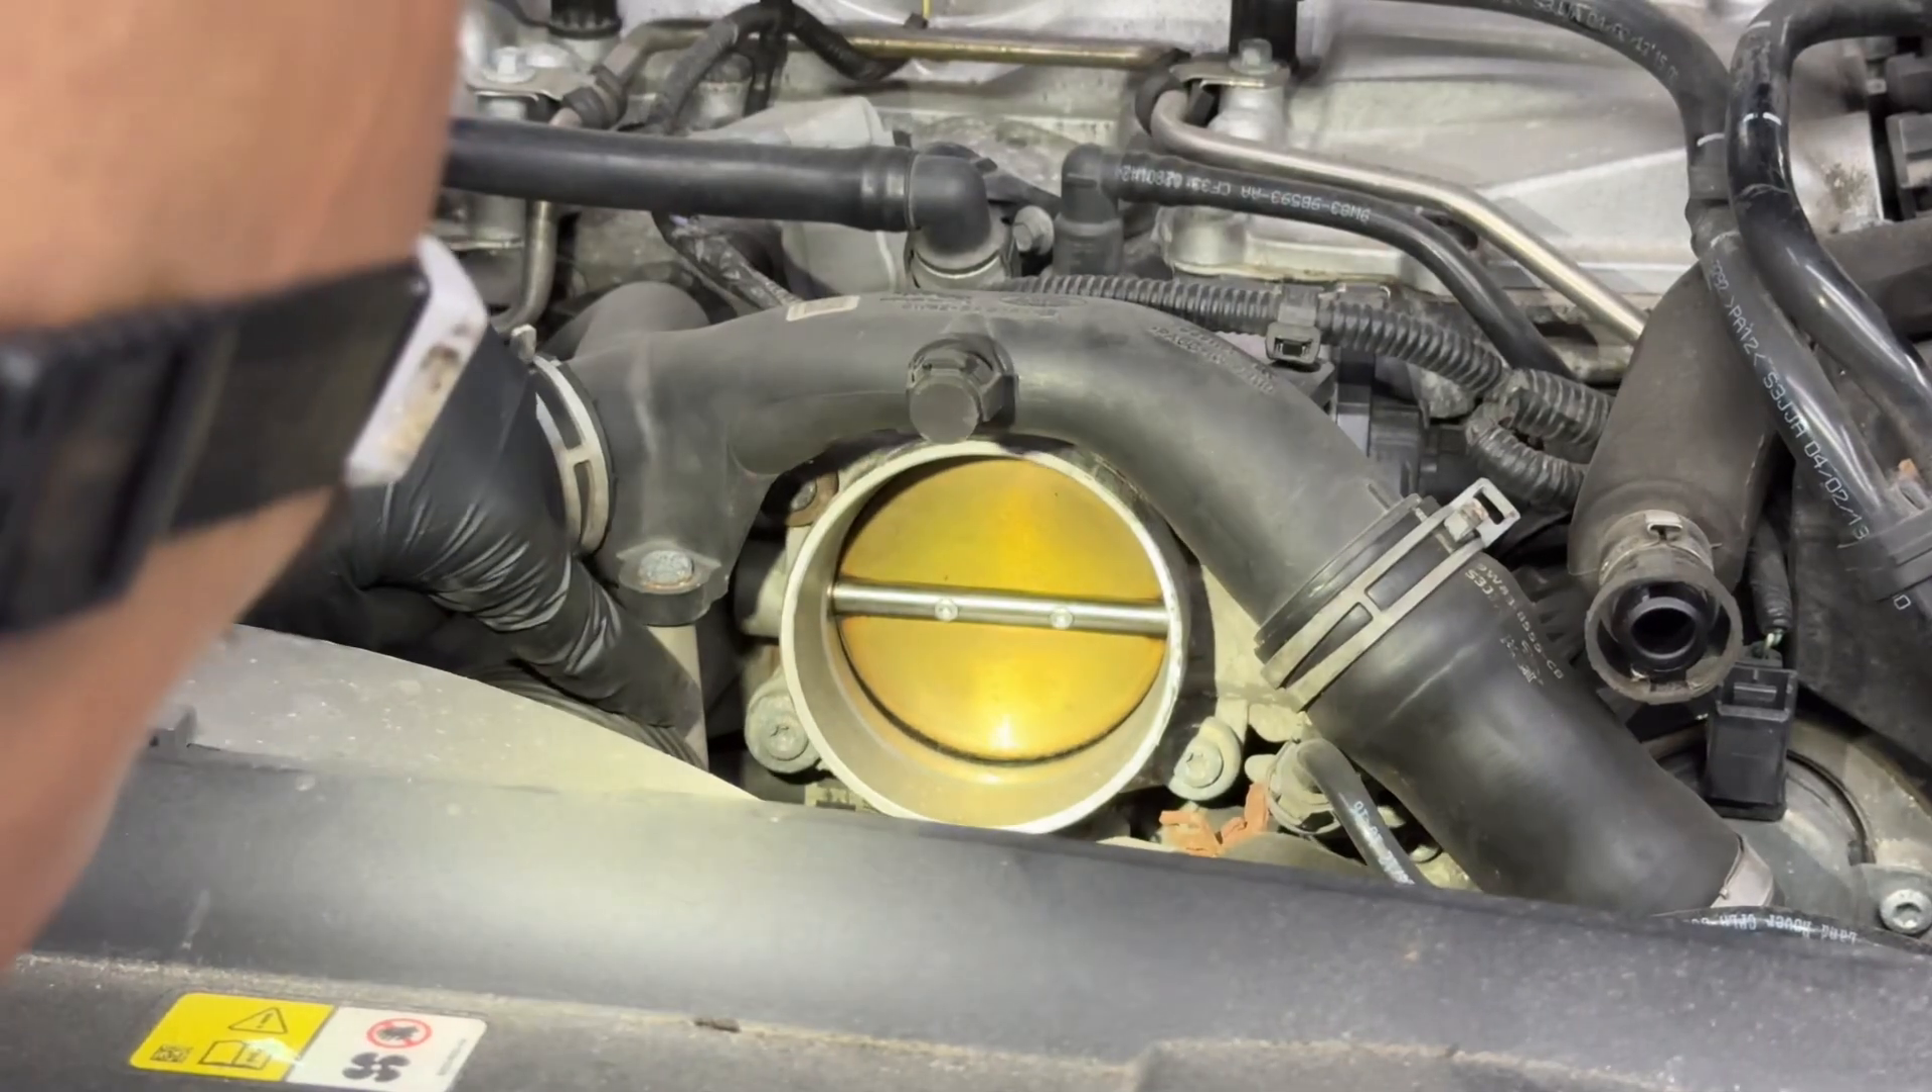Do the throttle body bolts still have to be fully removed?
Yes.